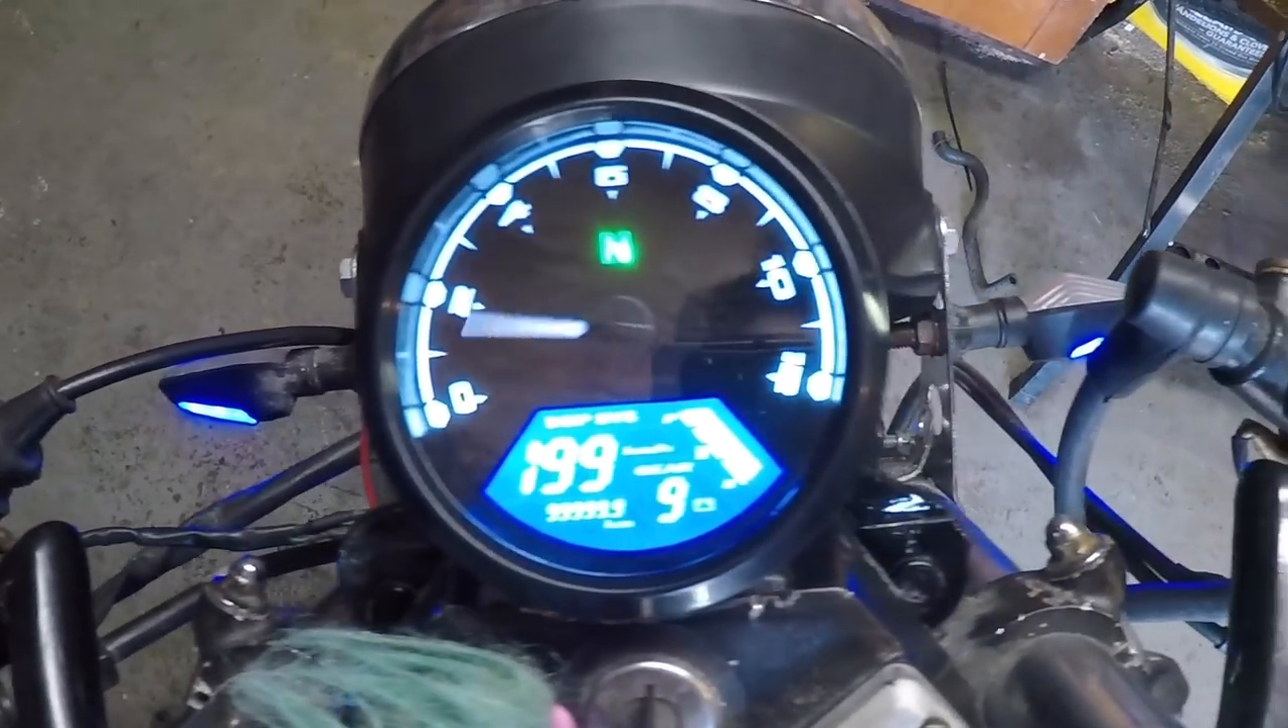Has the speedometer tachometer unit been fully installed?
Yes.